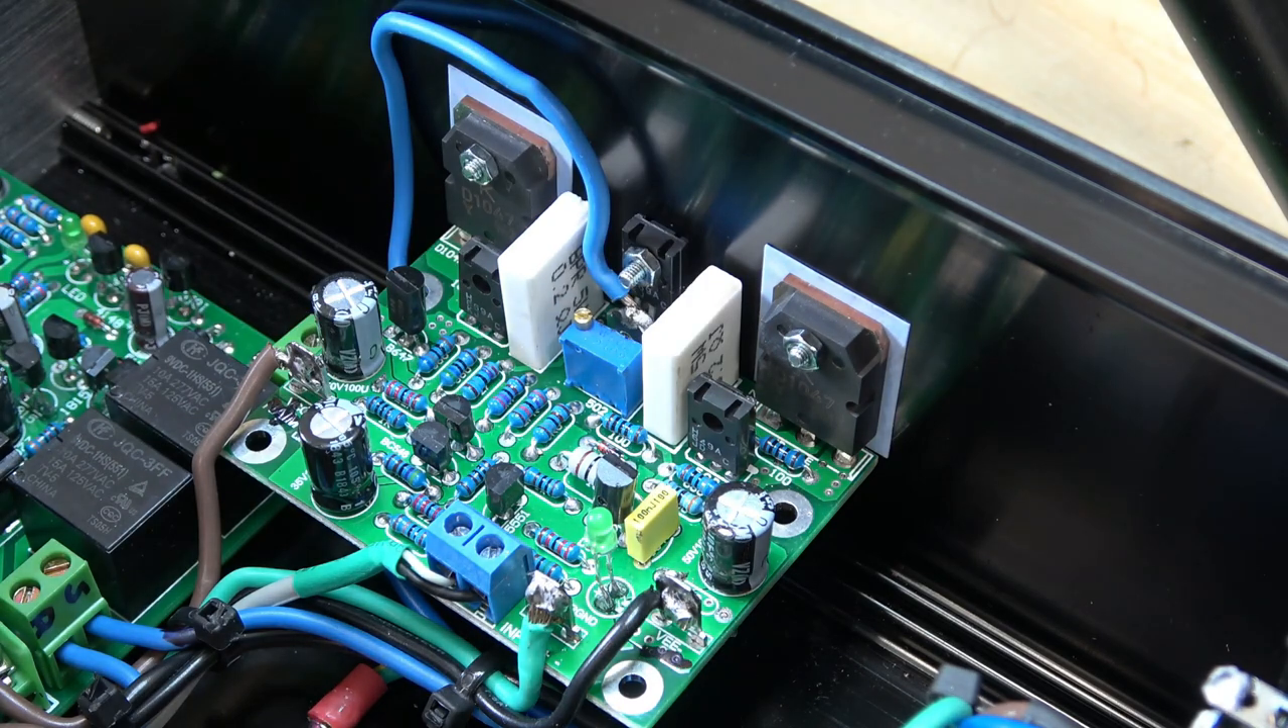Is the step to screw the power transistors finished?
Yes.